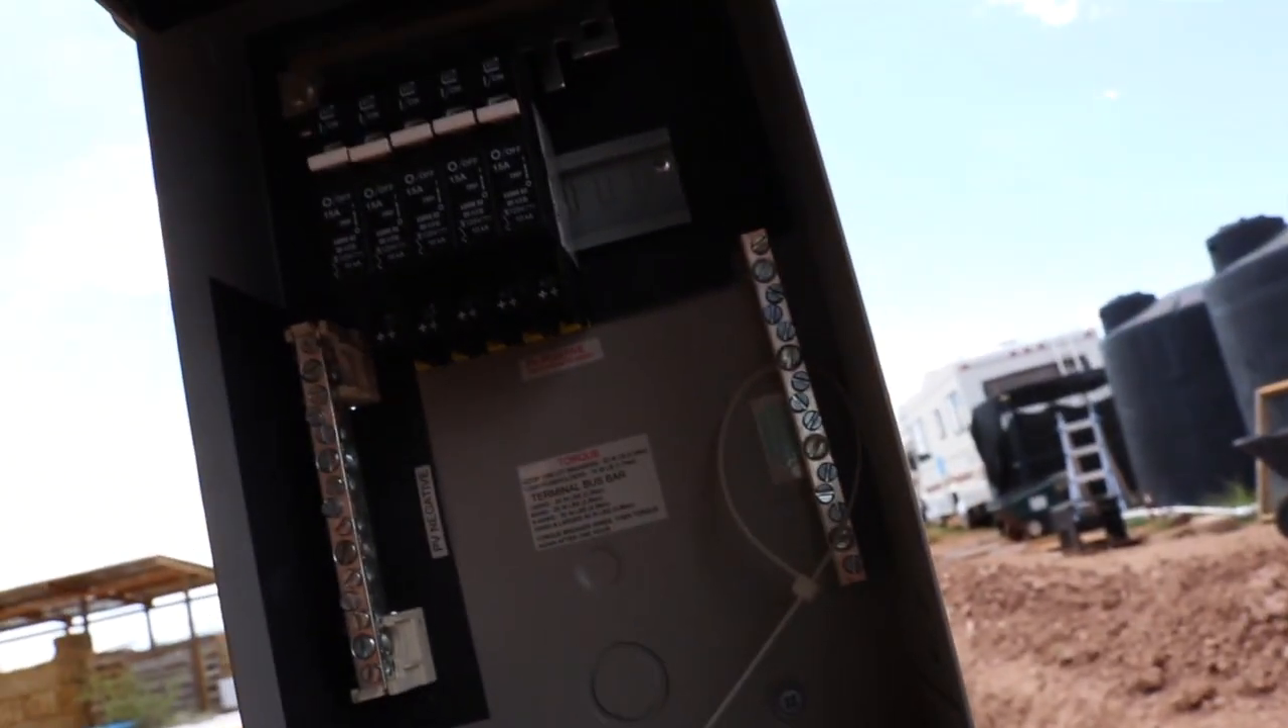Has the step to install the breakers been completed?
Yes.